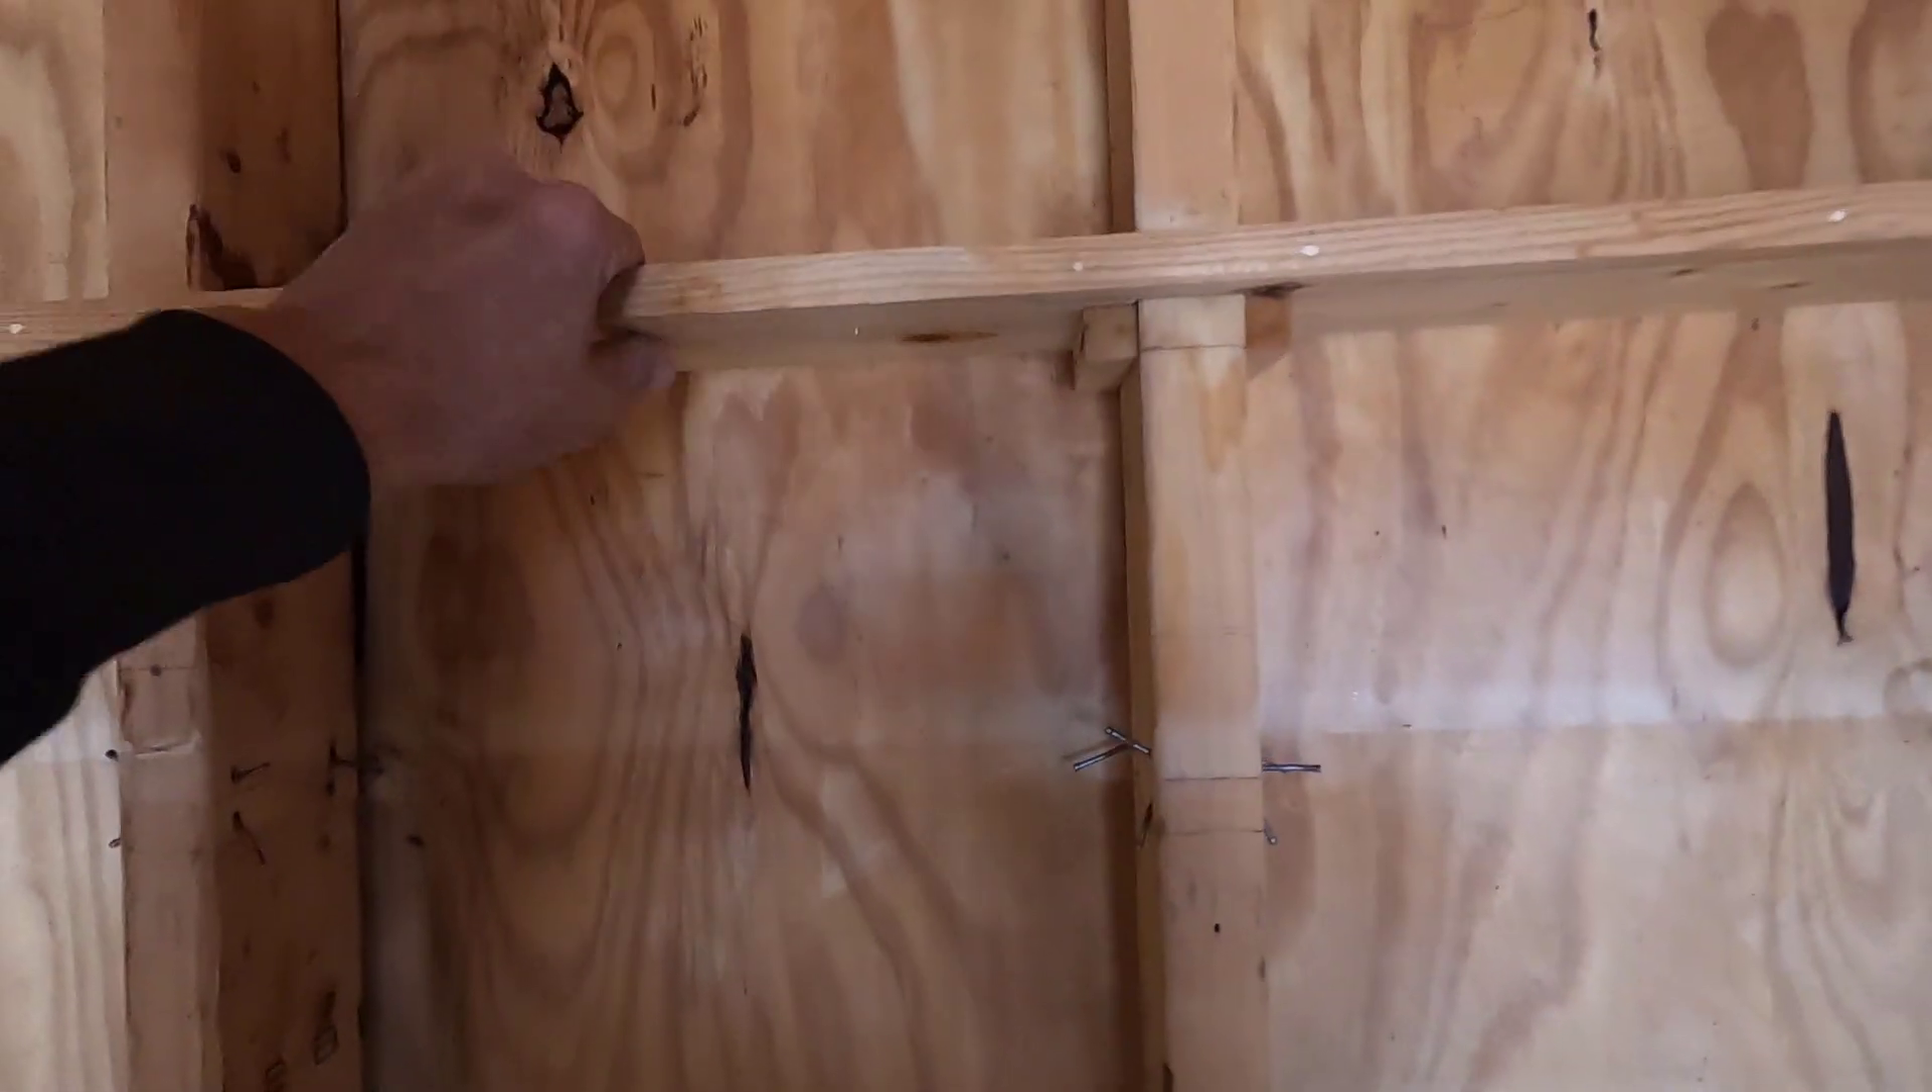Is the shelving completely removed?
No.